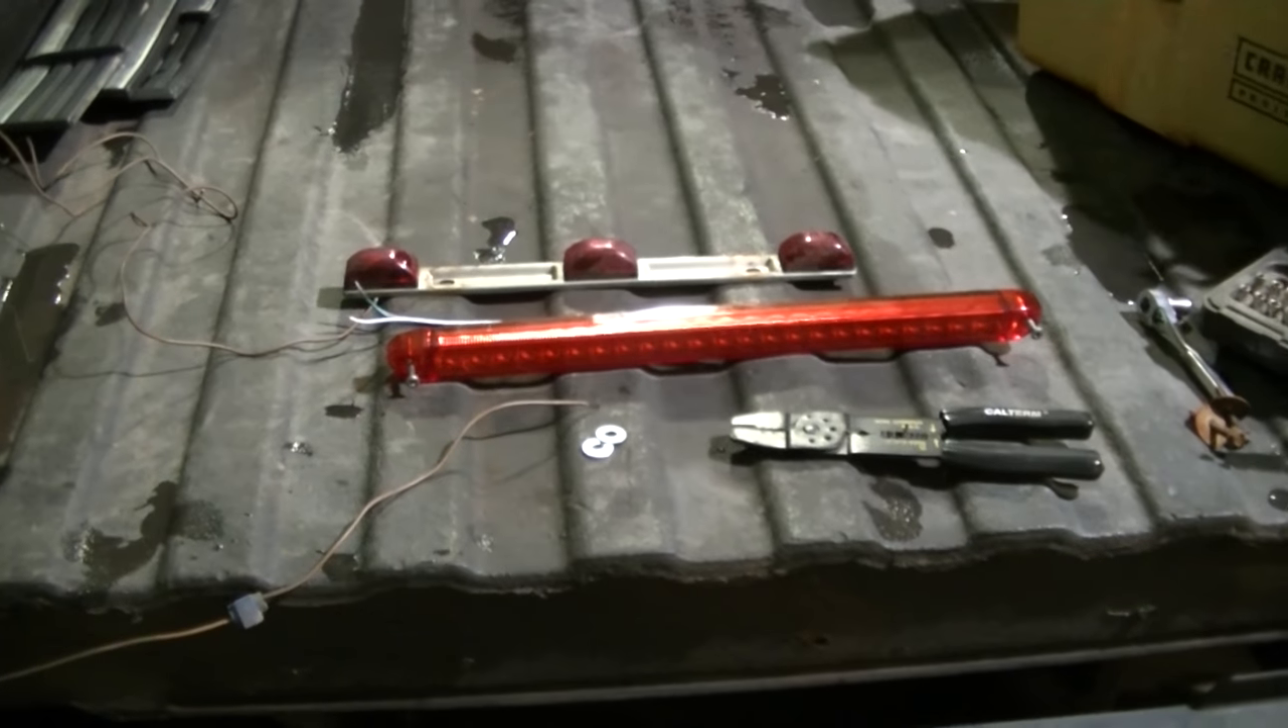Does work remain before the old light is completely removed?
No.